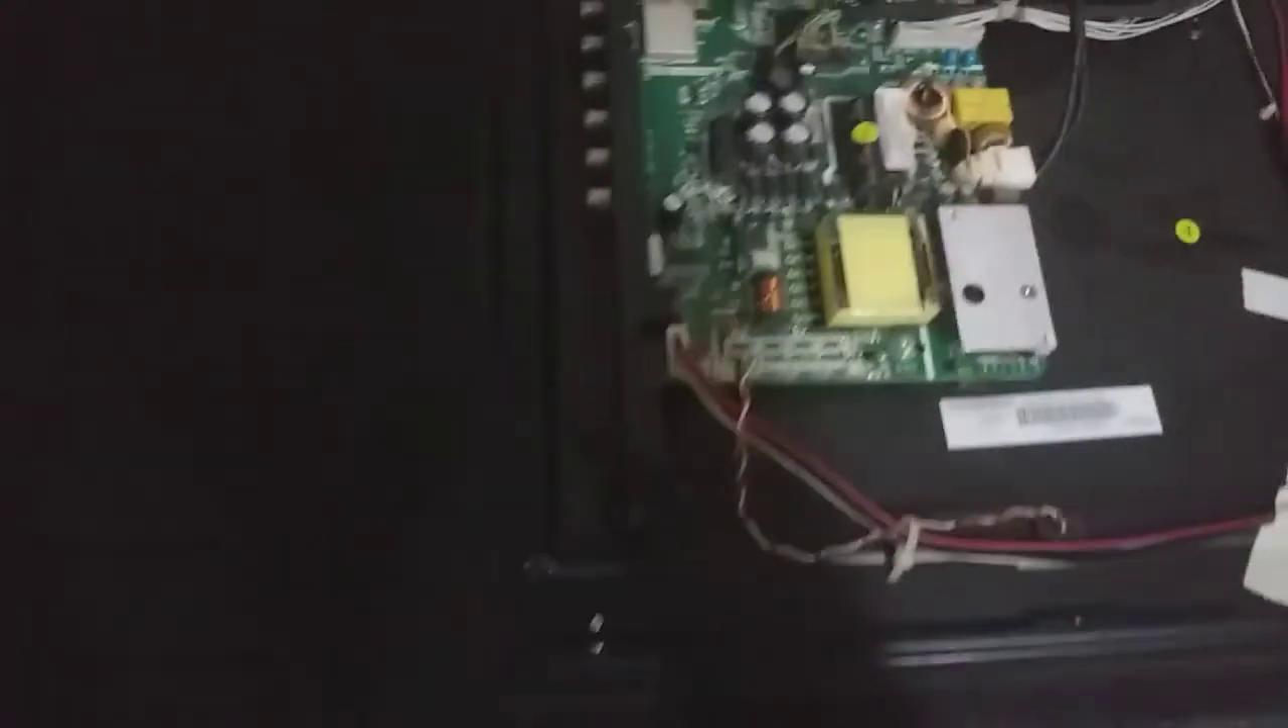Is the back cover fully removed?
Yes.